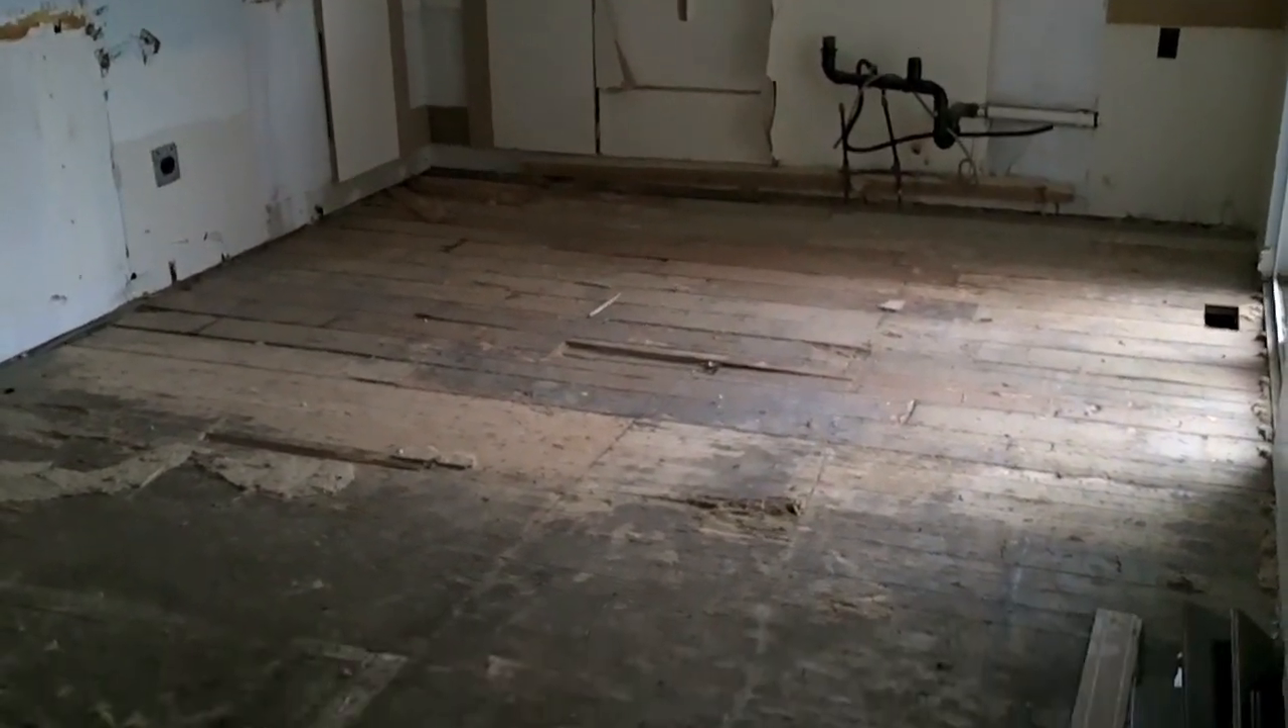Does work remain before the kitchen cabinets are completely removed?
No.